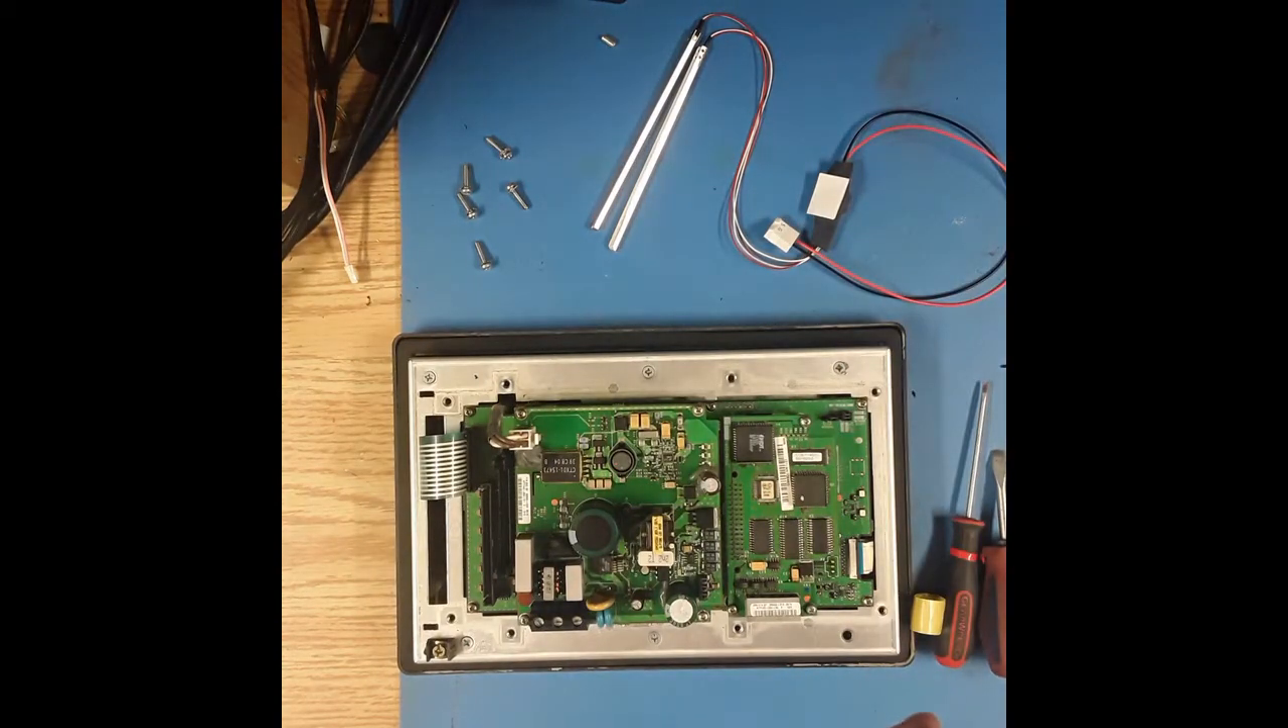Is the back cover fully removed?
Yes.